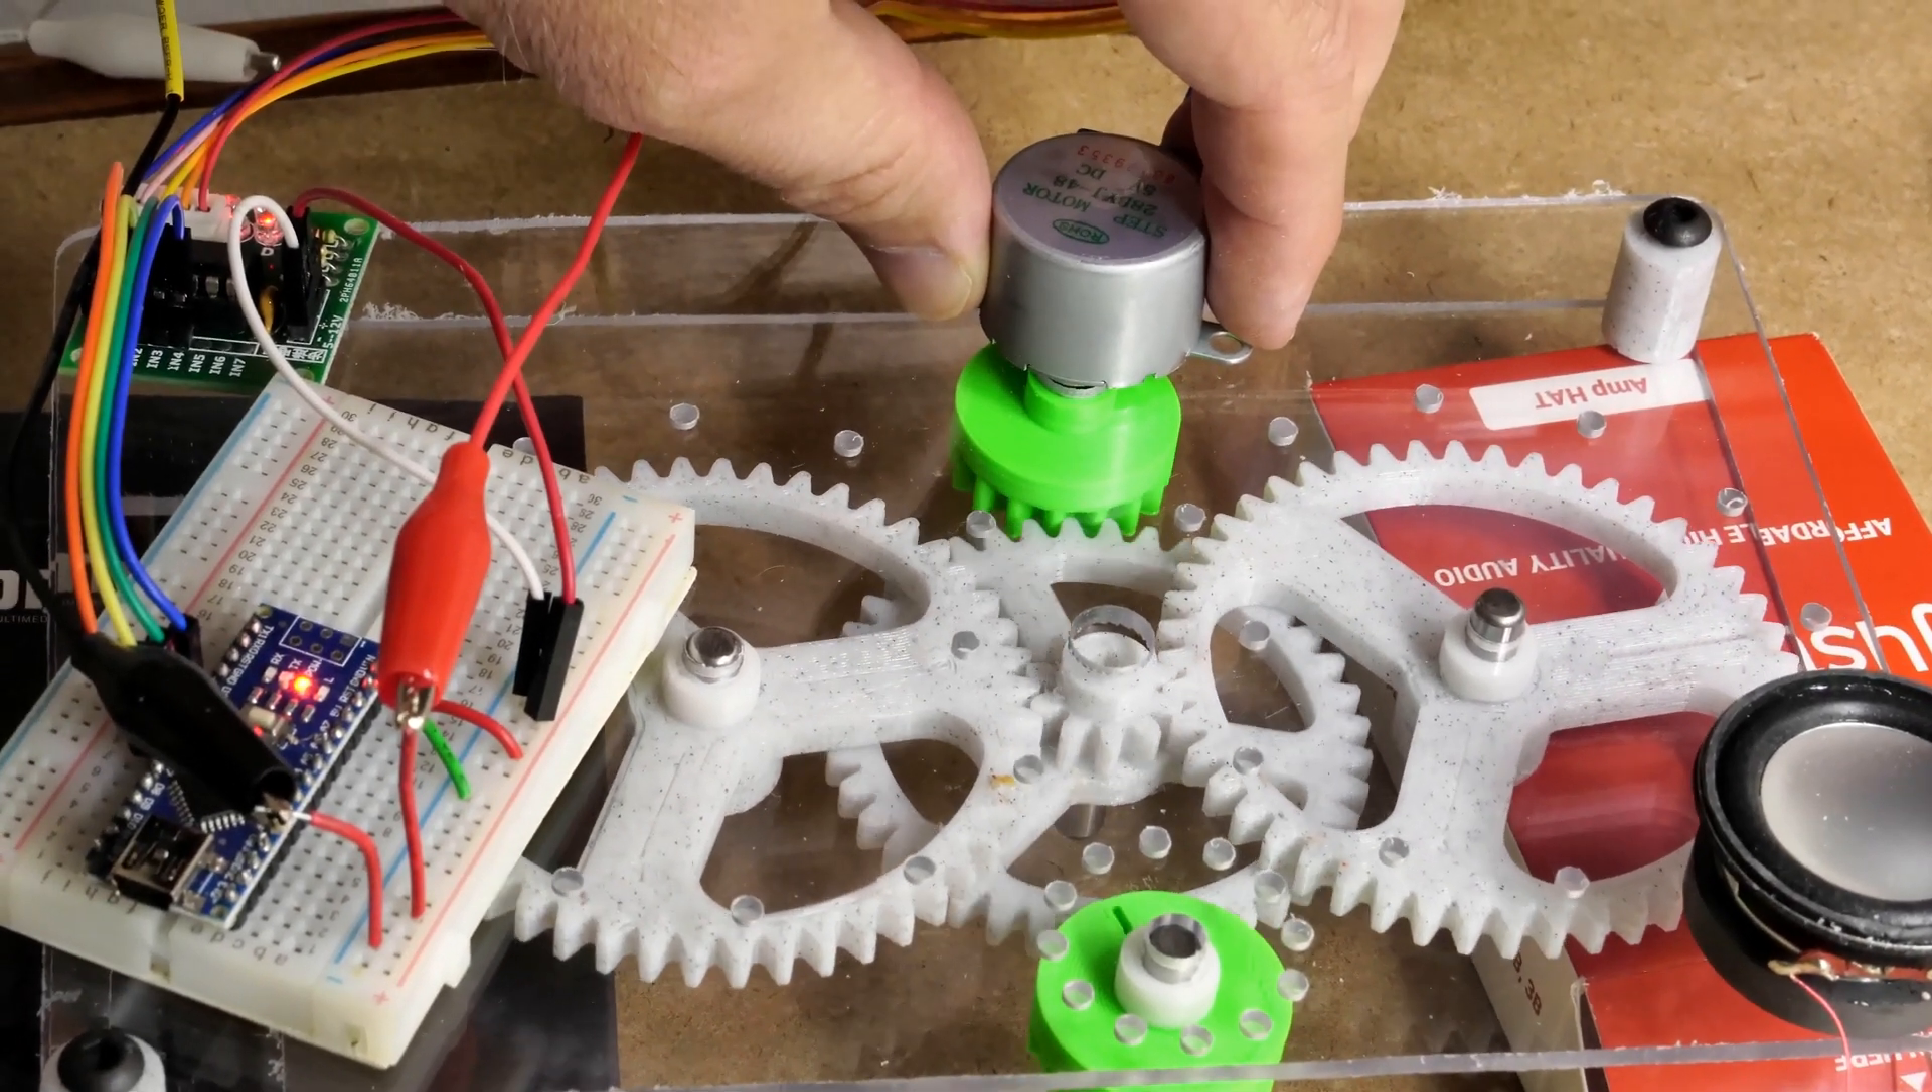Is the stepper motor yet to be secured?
Yes.